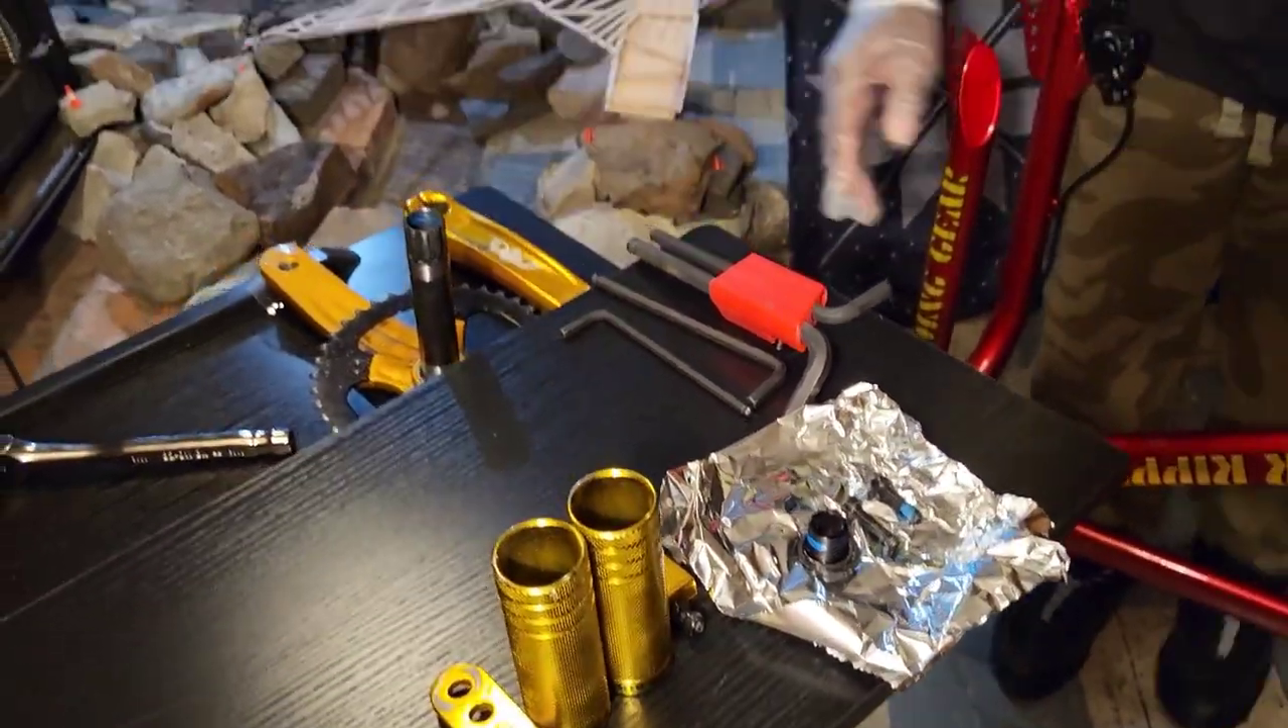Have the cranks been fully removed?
Yes.